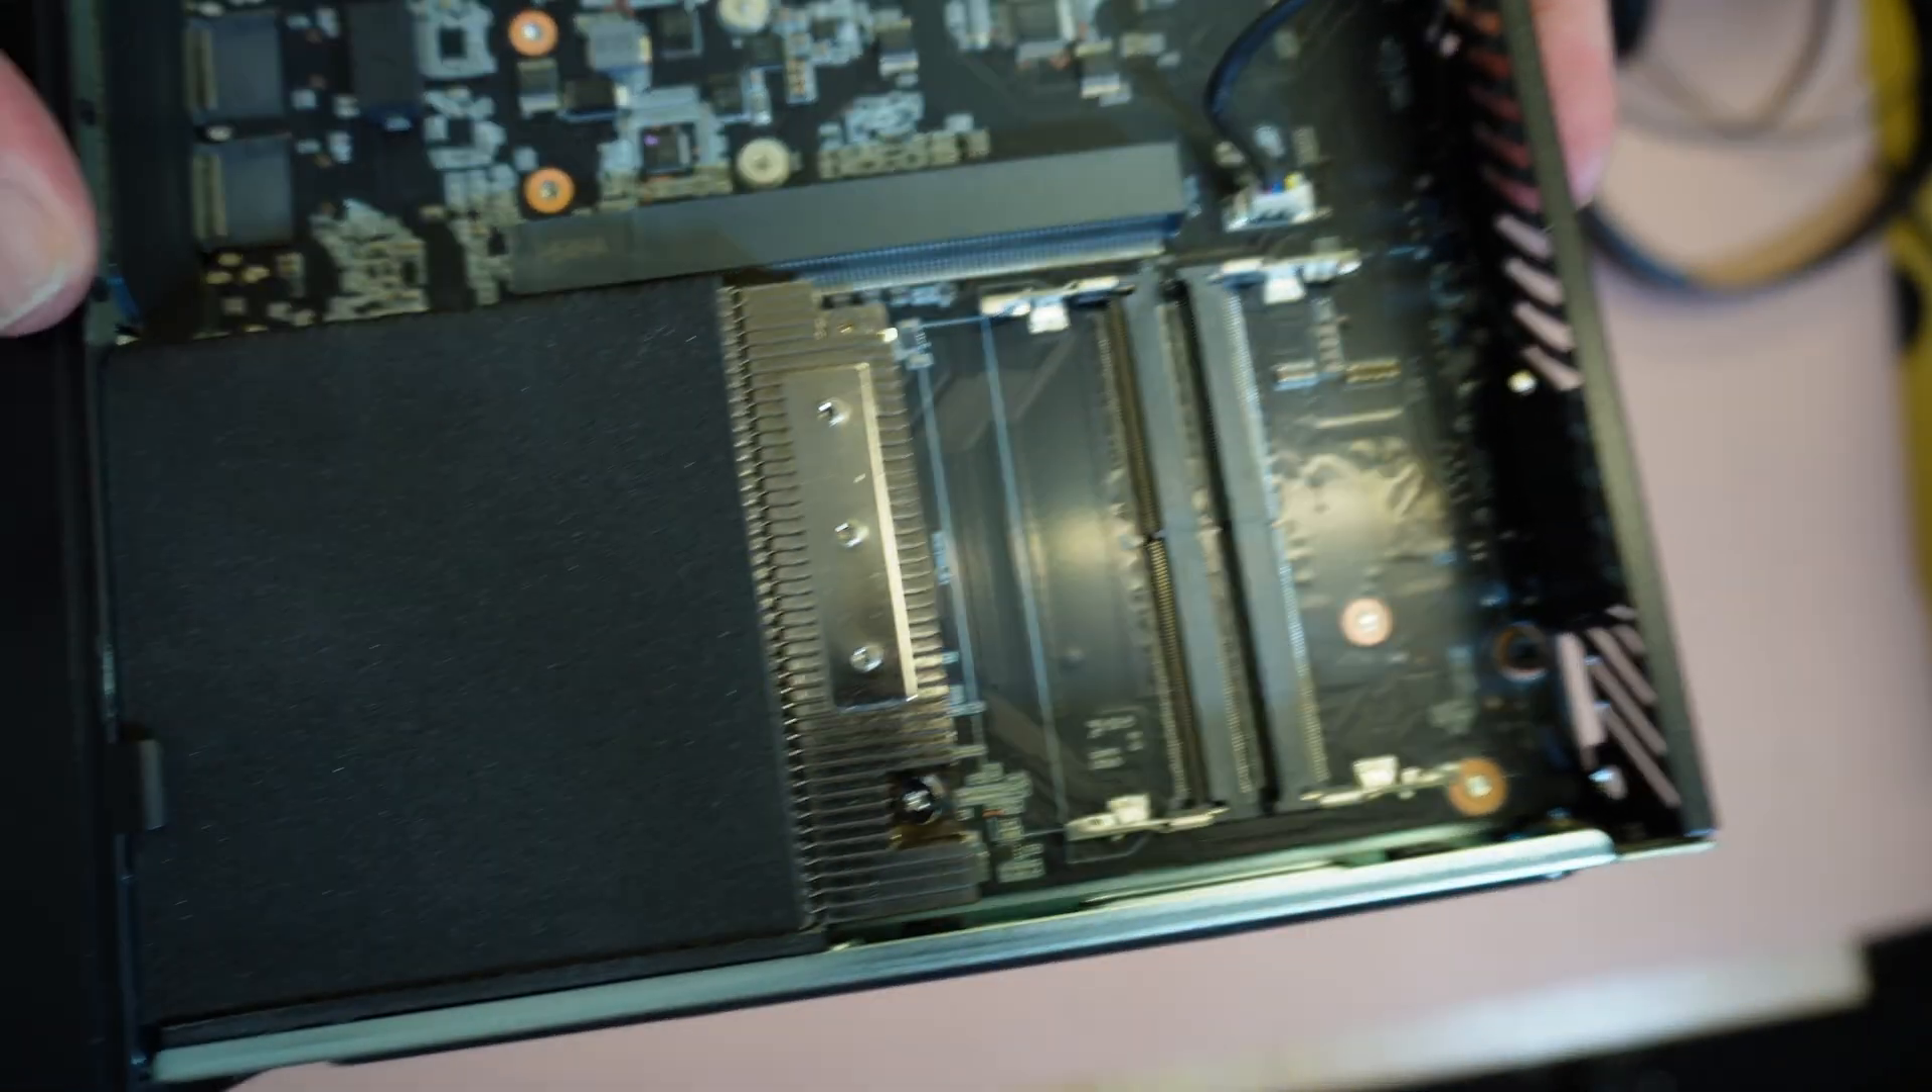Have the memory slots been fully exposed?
Yes.